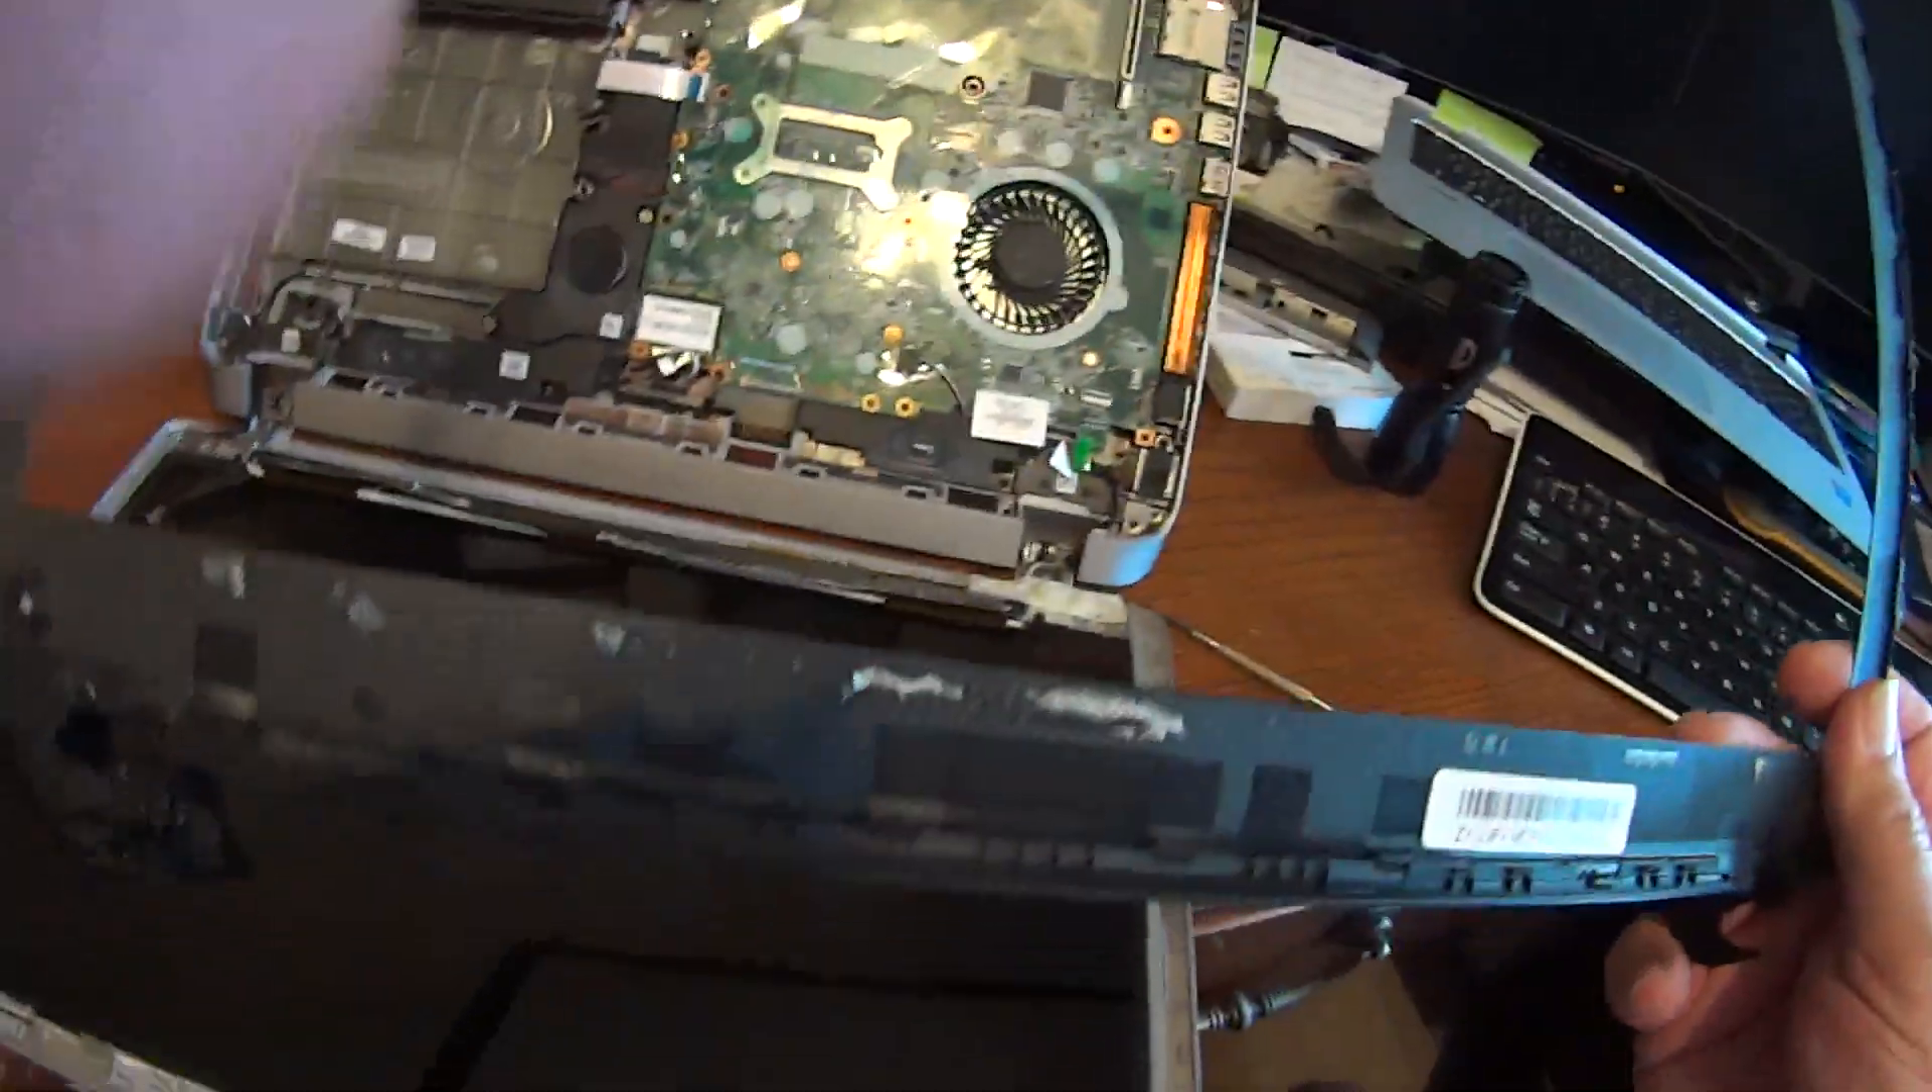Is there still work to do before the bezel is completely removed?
No.